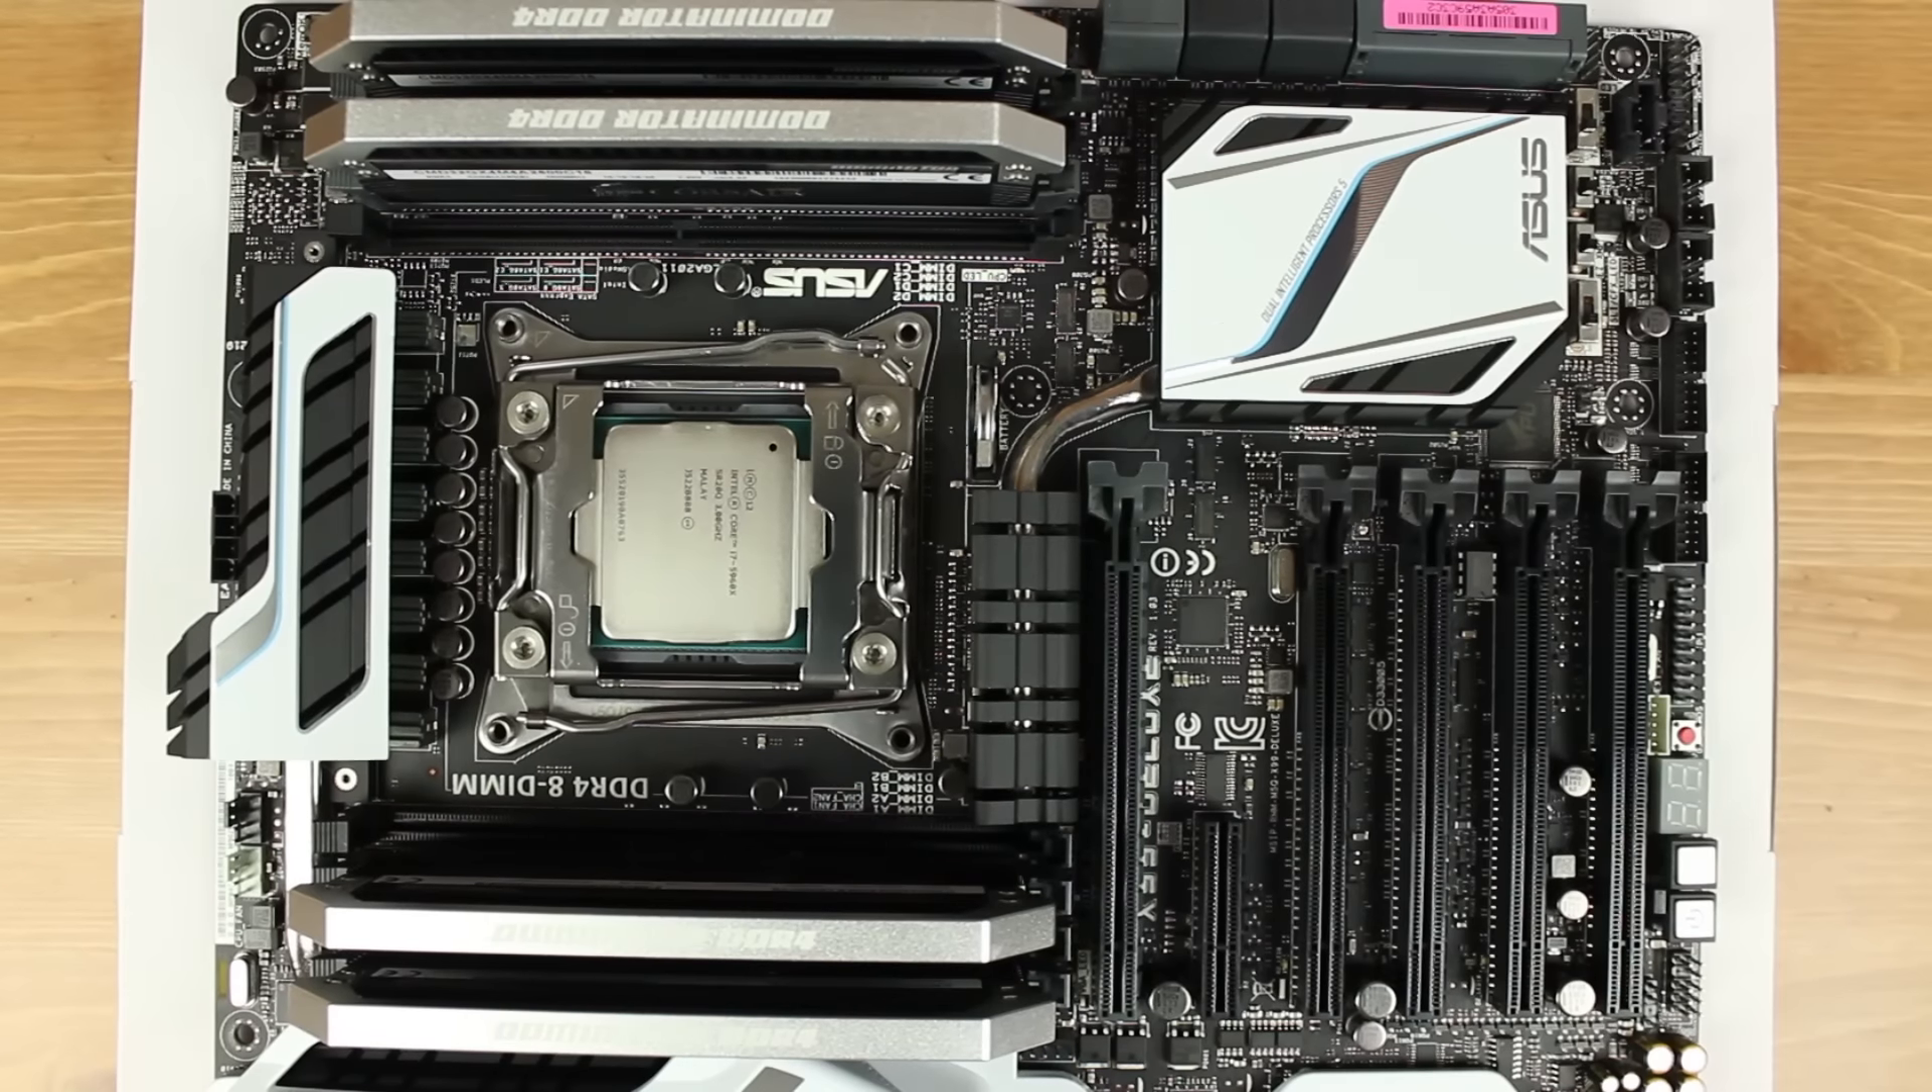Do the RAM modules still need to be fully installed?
No.